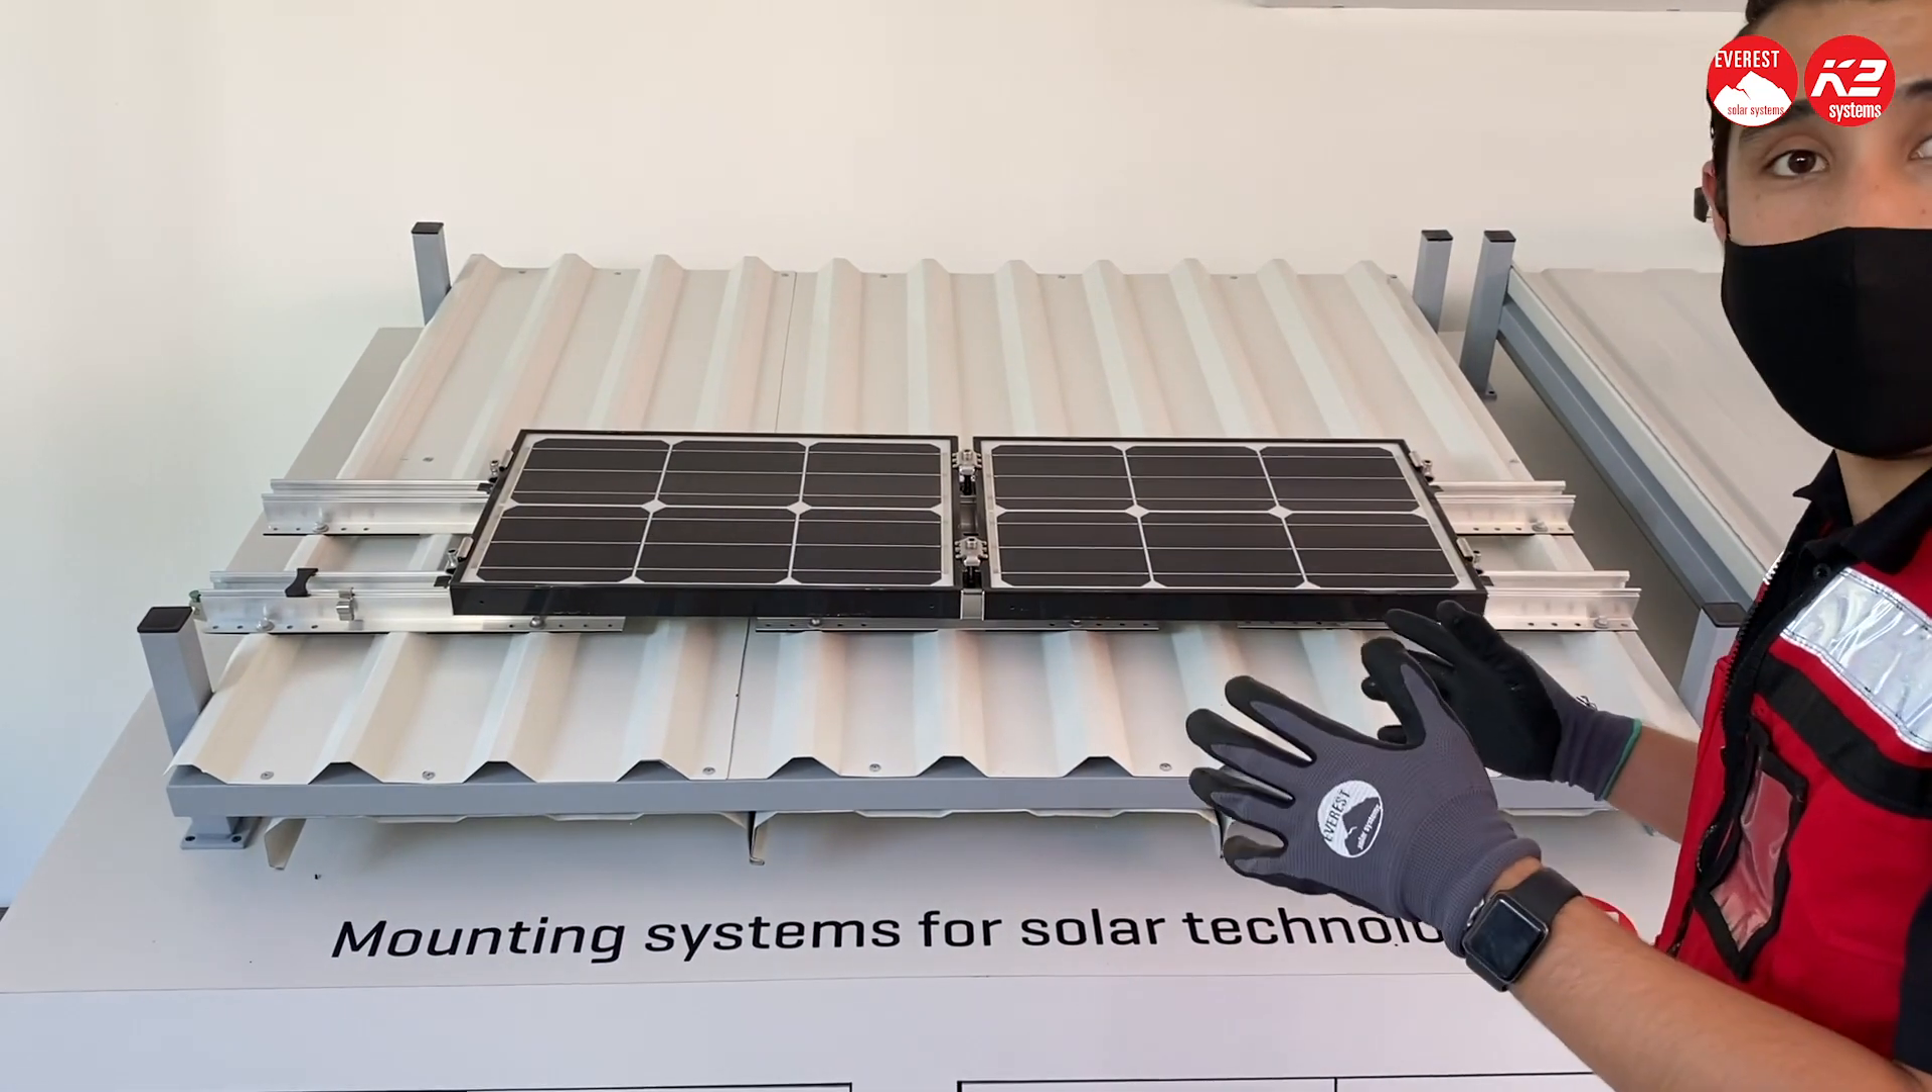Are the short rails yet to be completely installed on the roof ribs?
No.